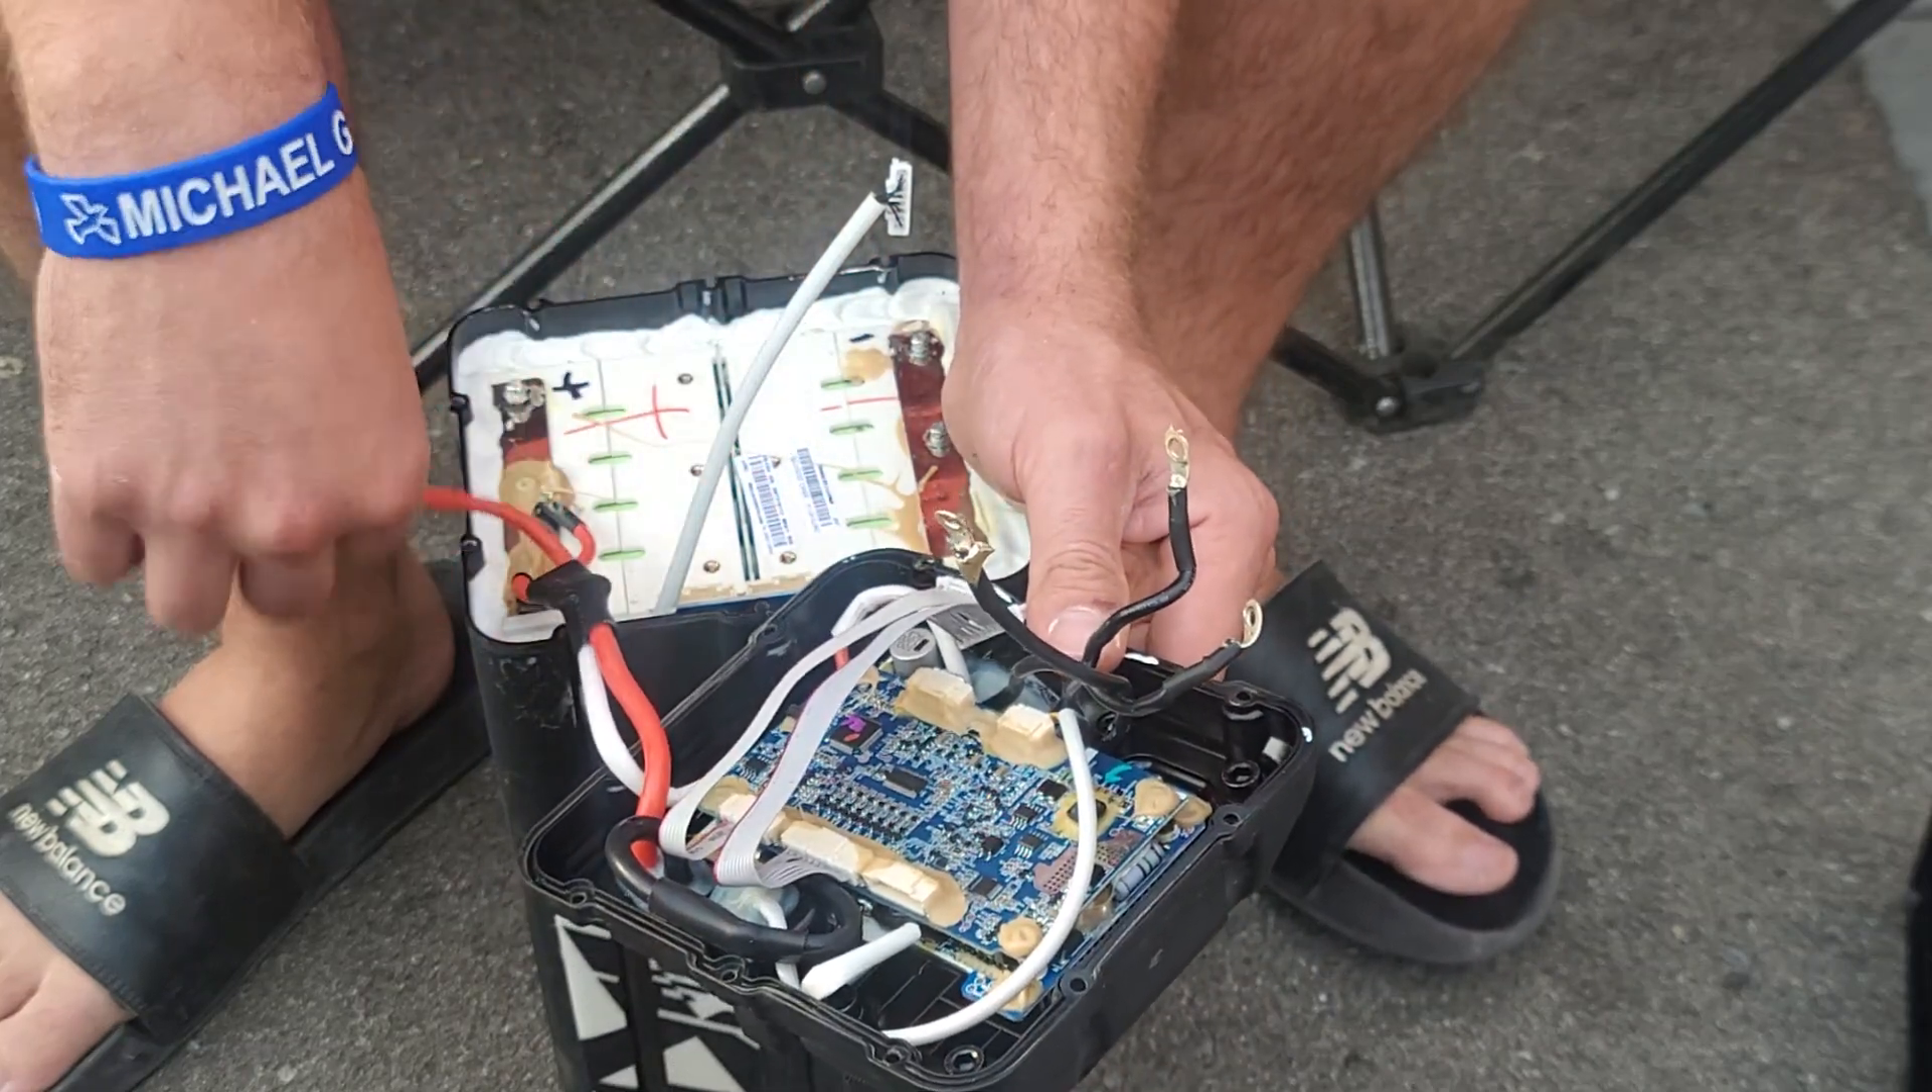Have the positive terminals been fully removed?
No.